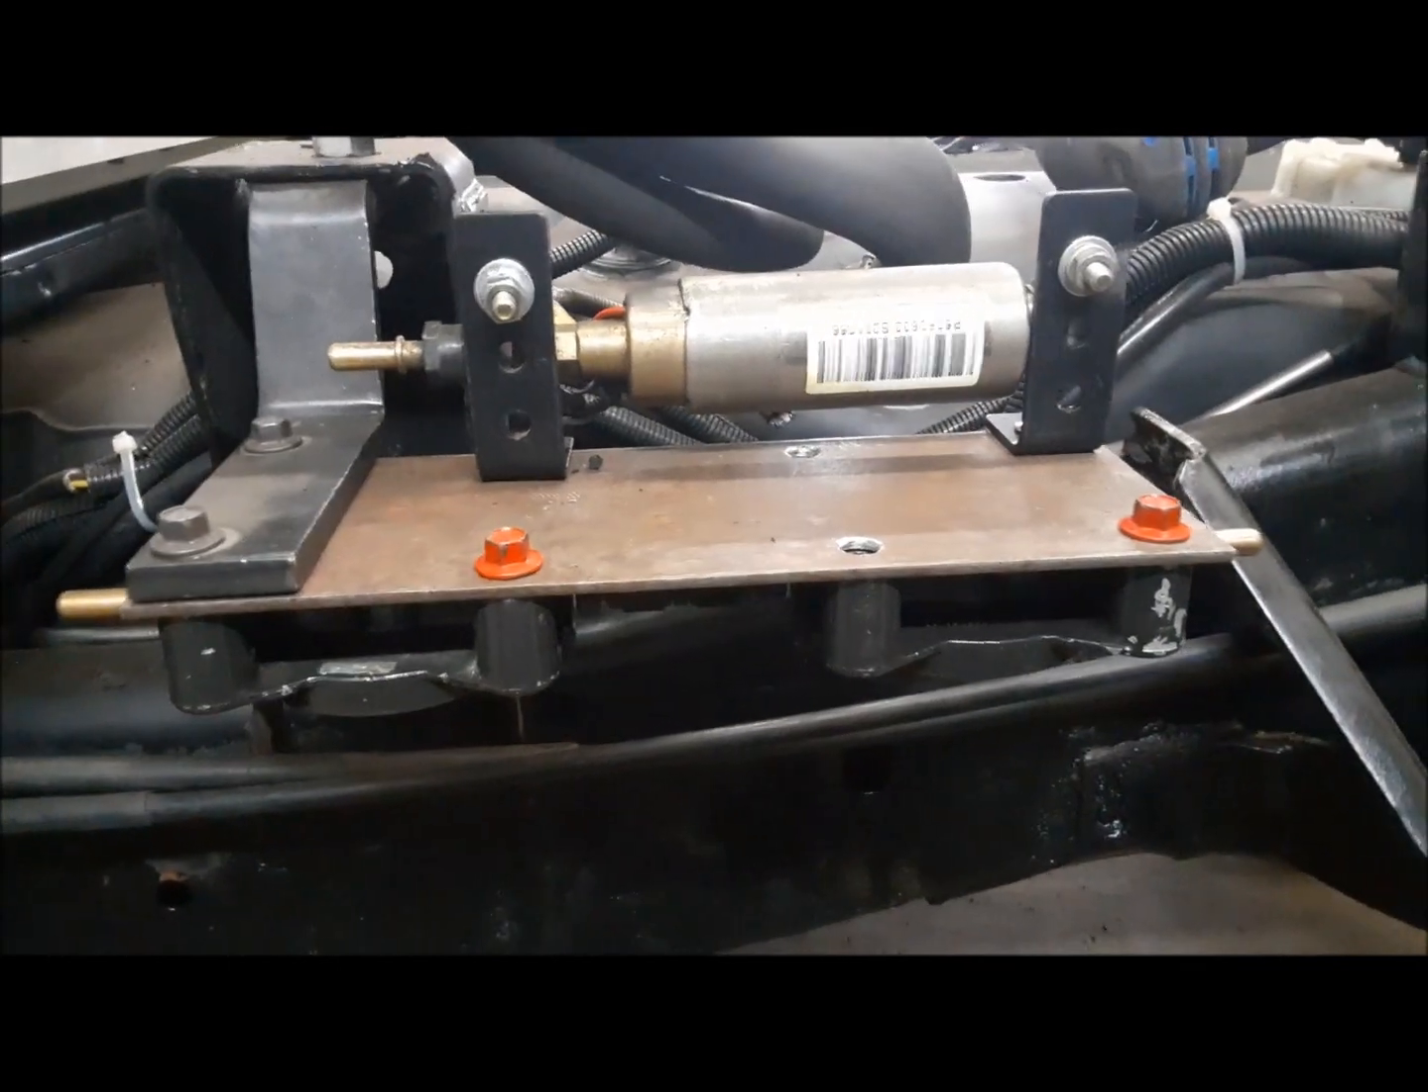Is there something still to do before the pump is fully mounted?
No.